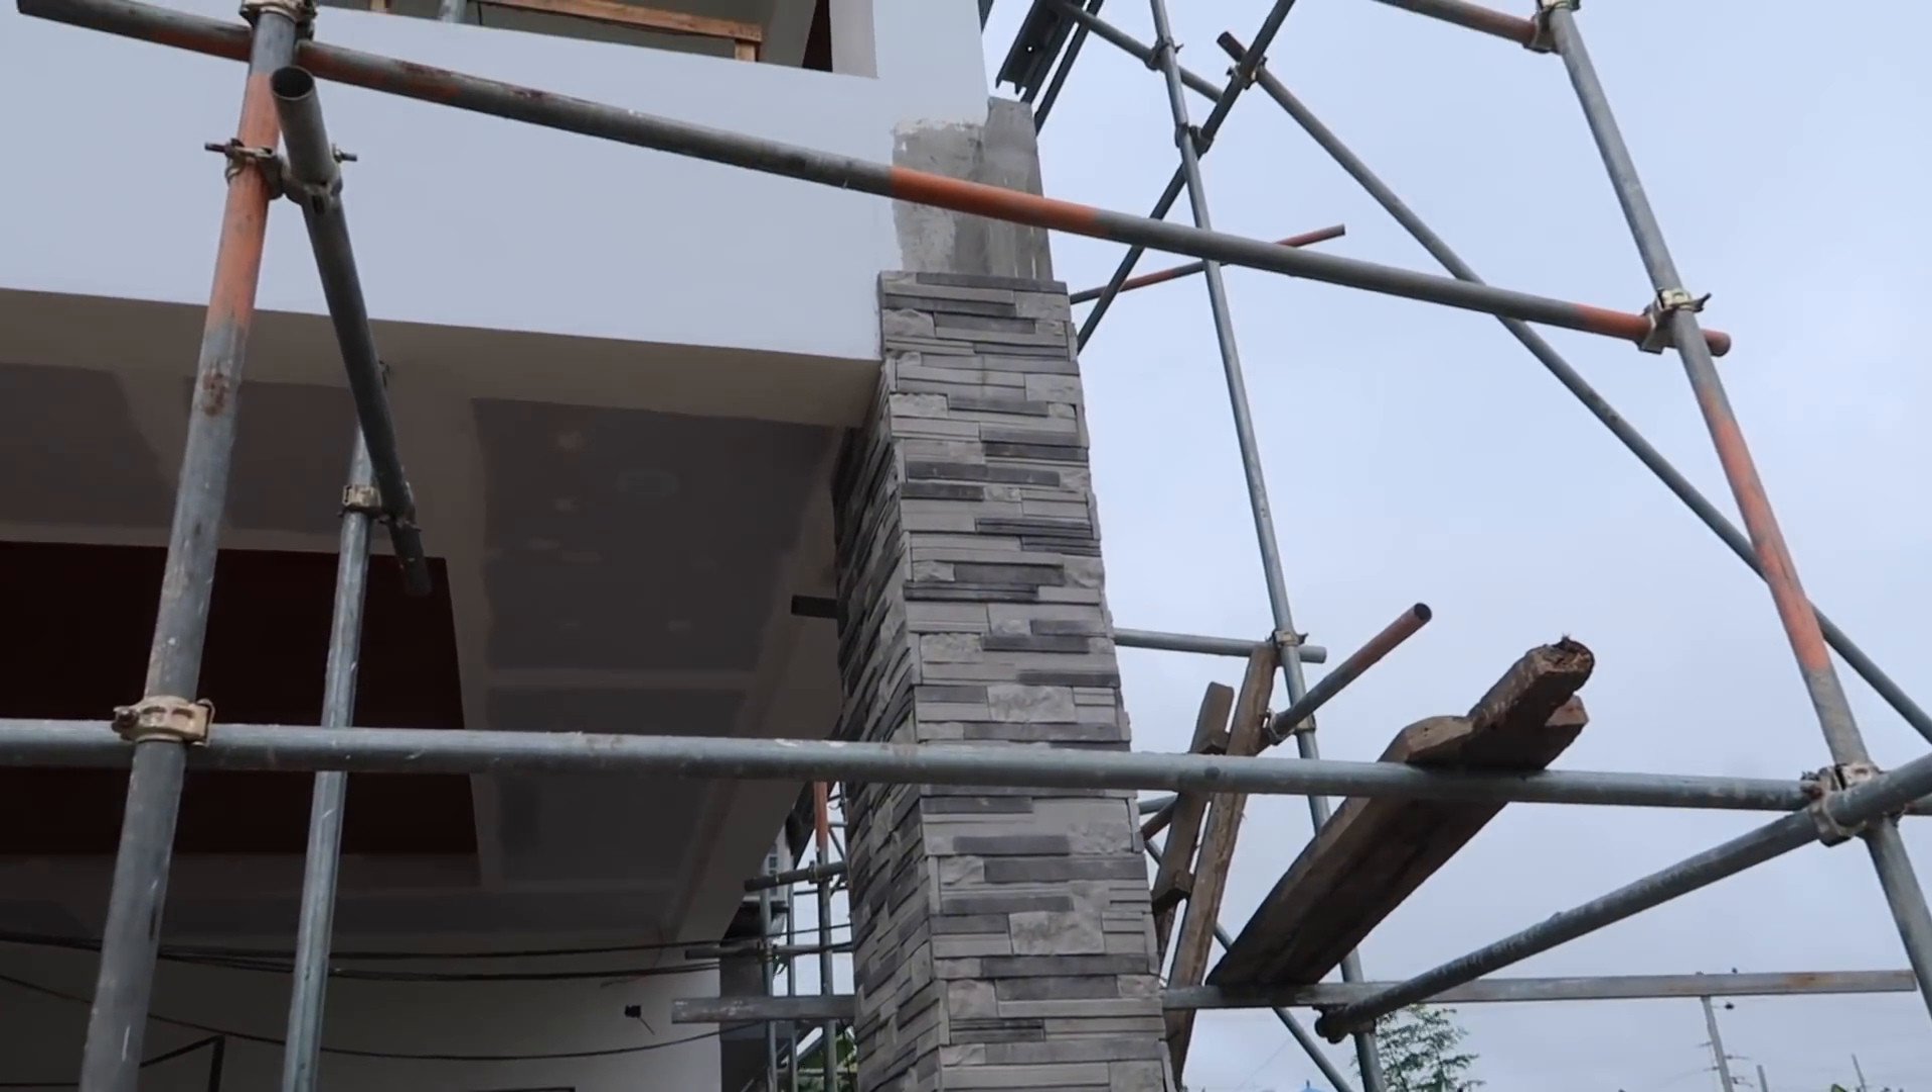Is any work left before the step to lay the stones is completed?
Yes.